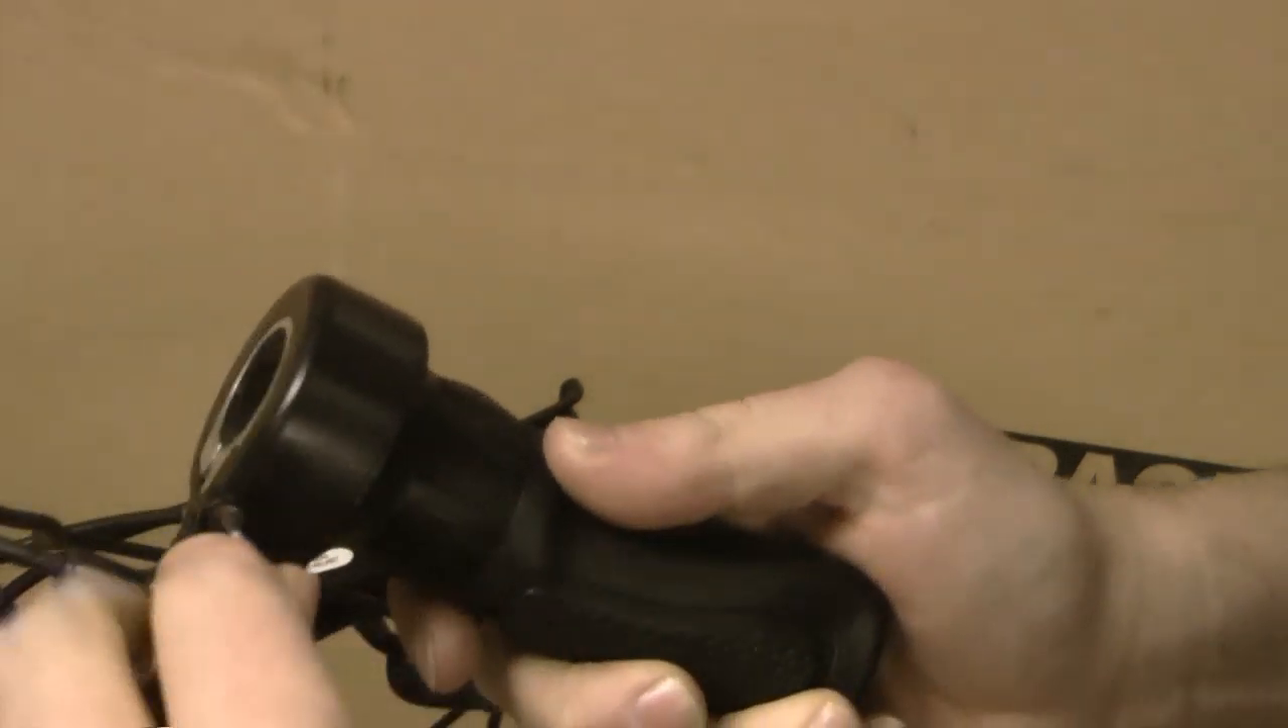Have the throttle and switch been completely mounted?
No.